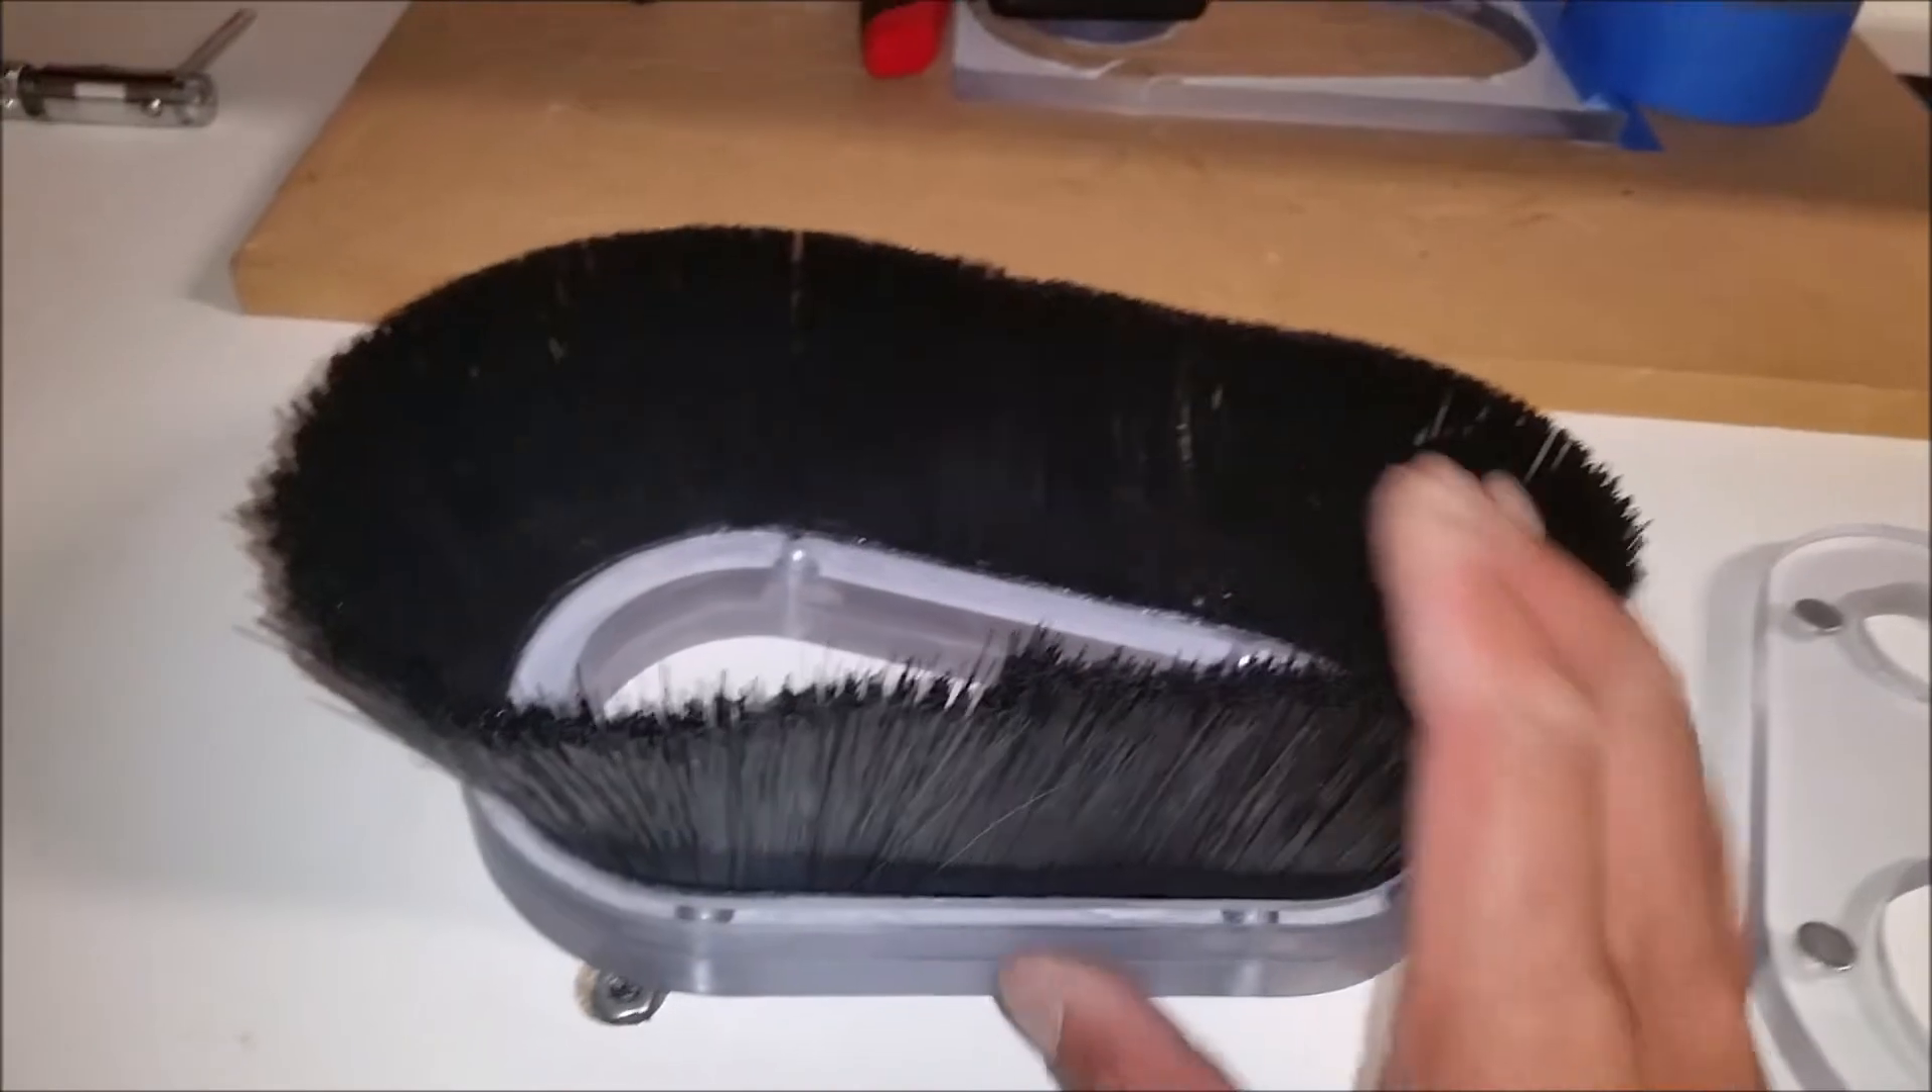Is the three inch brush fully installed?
Yes.